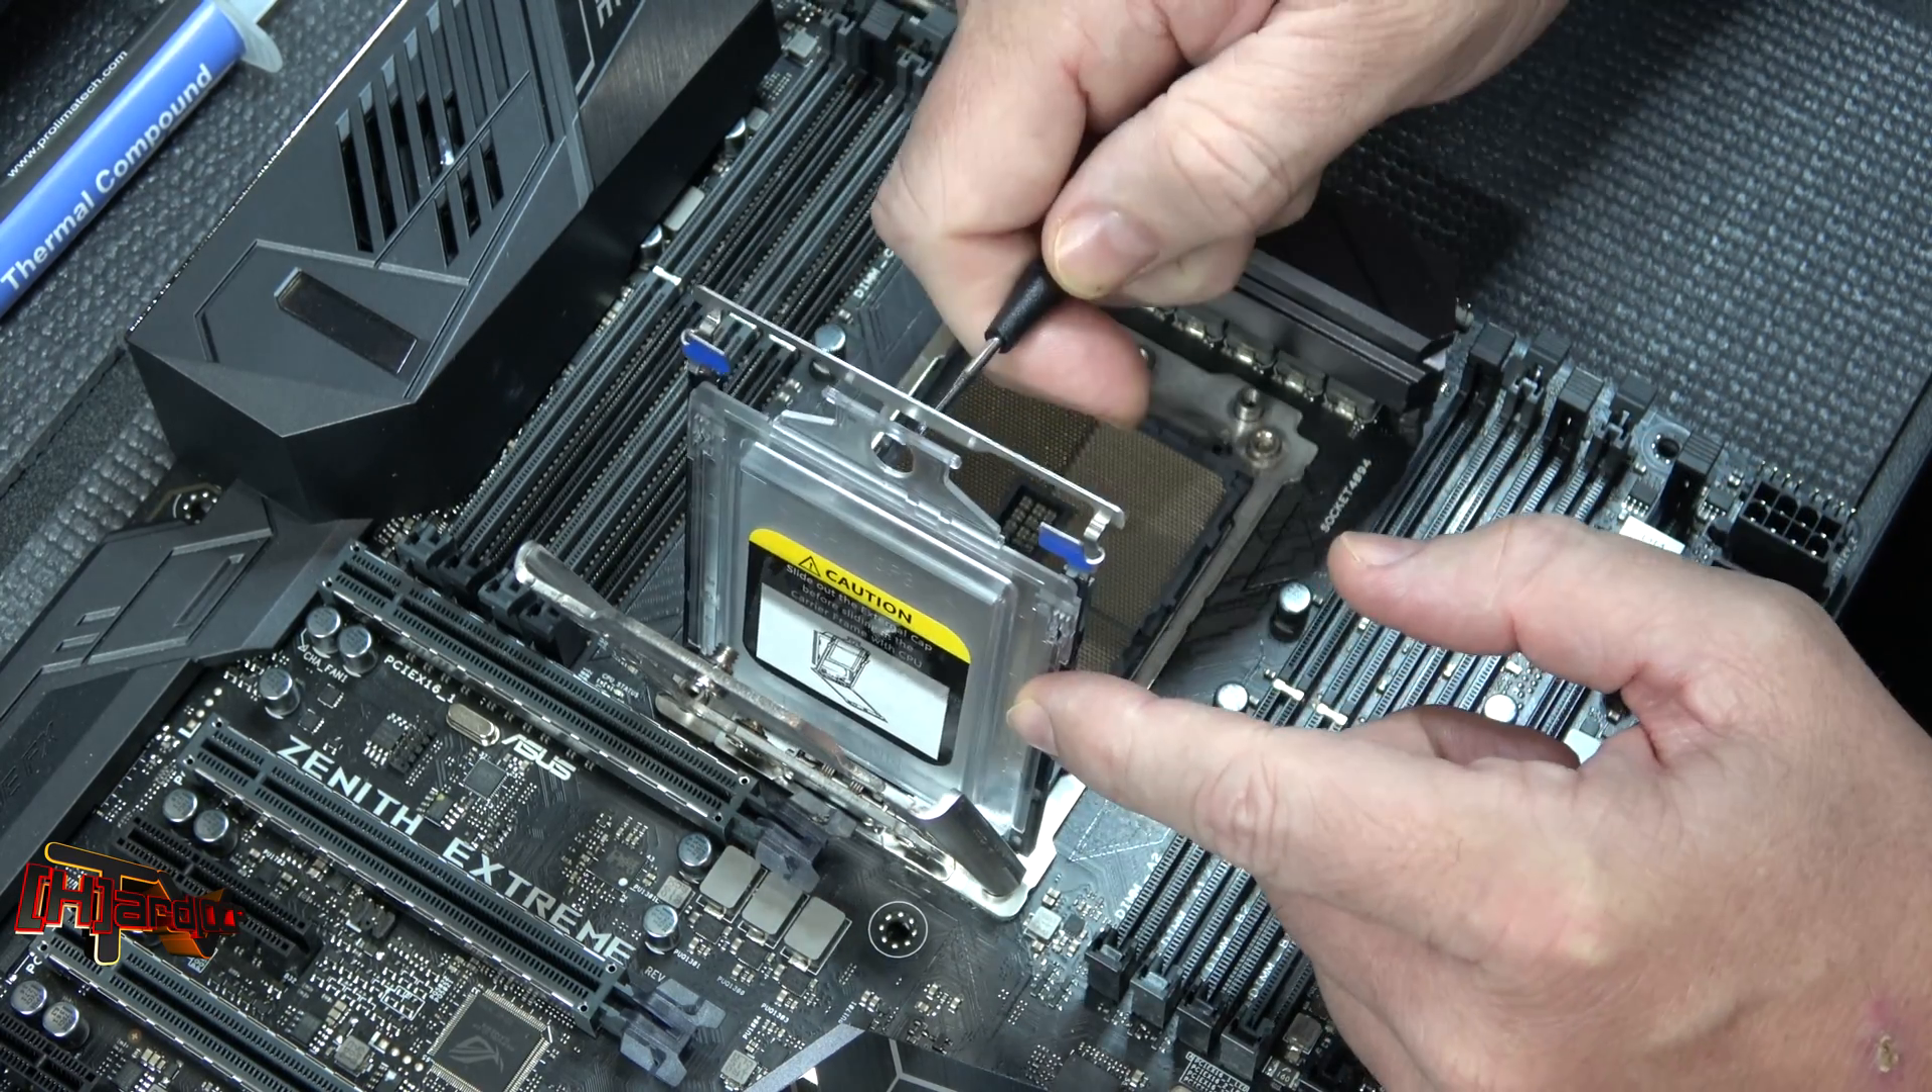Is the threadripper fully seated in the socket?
No.